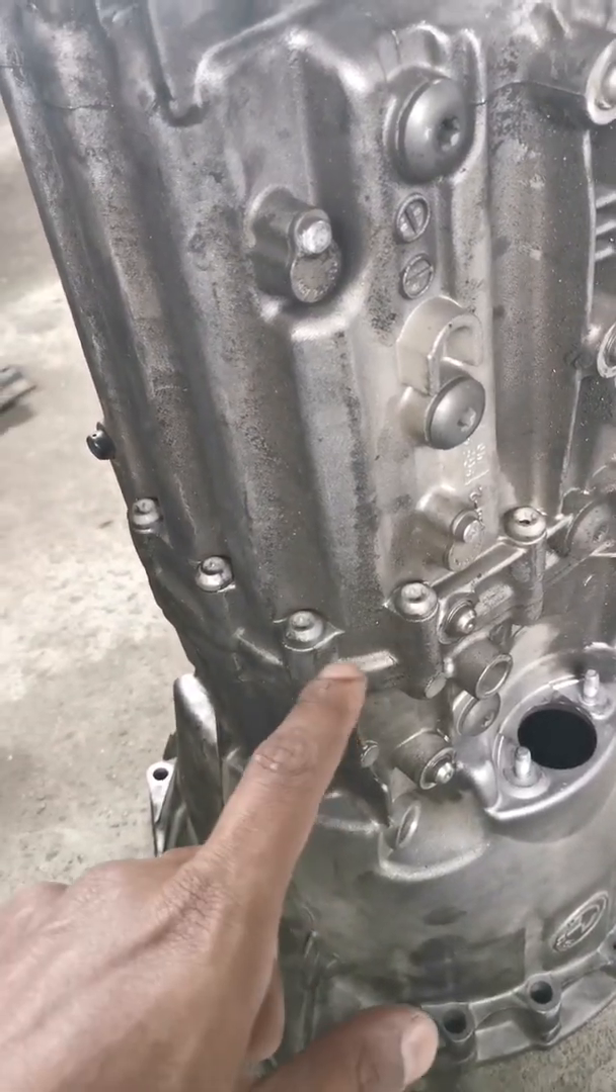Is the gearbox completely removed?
Yes.